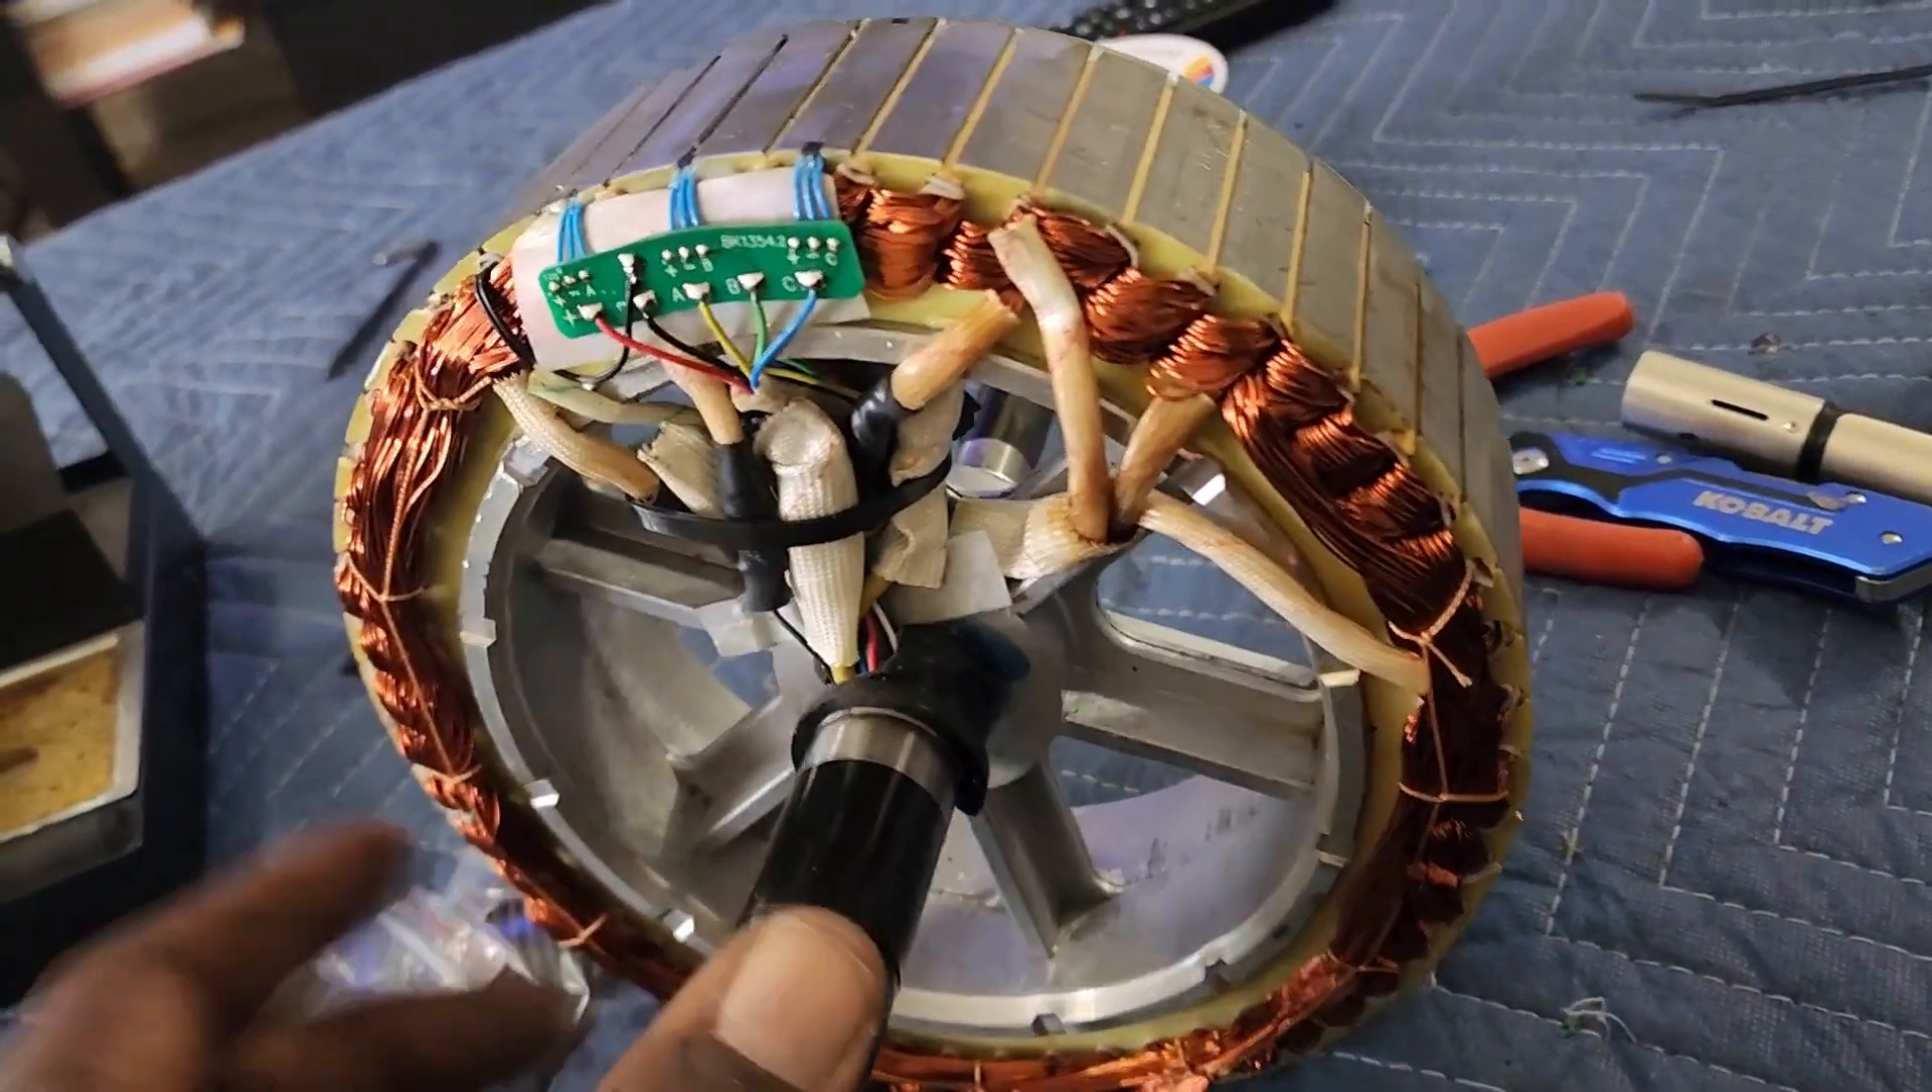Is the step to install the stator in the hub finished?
No.